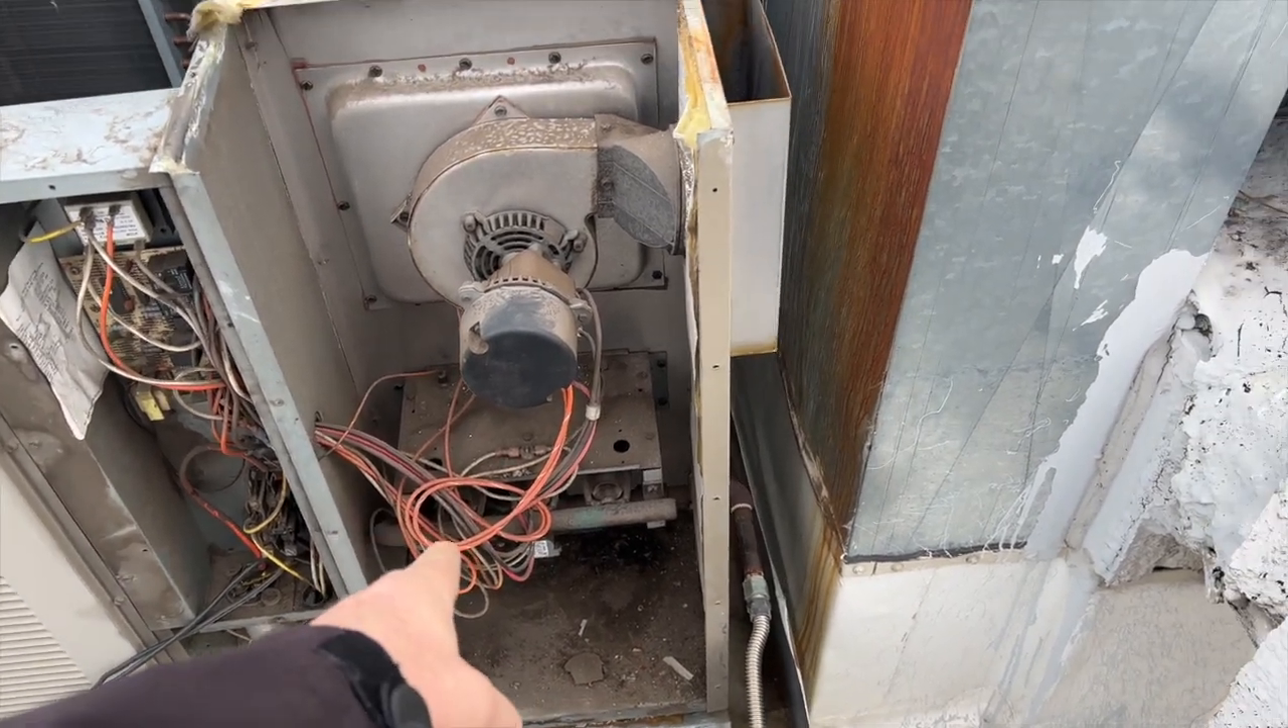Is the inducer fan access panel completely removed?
Yes.